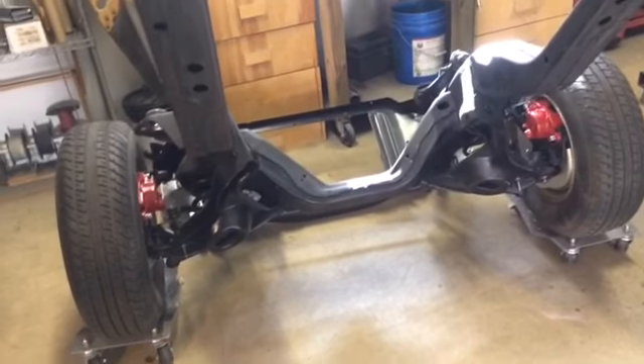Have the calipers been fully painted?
Yes.